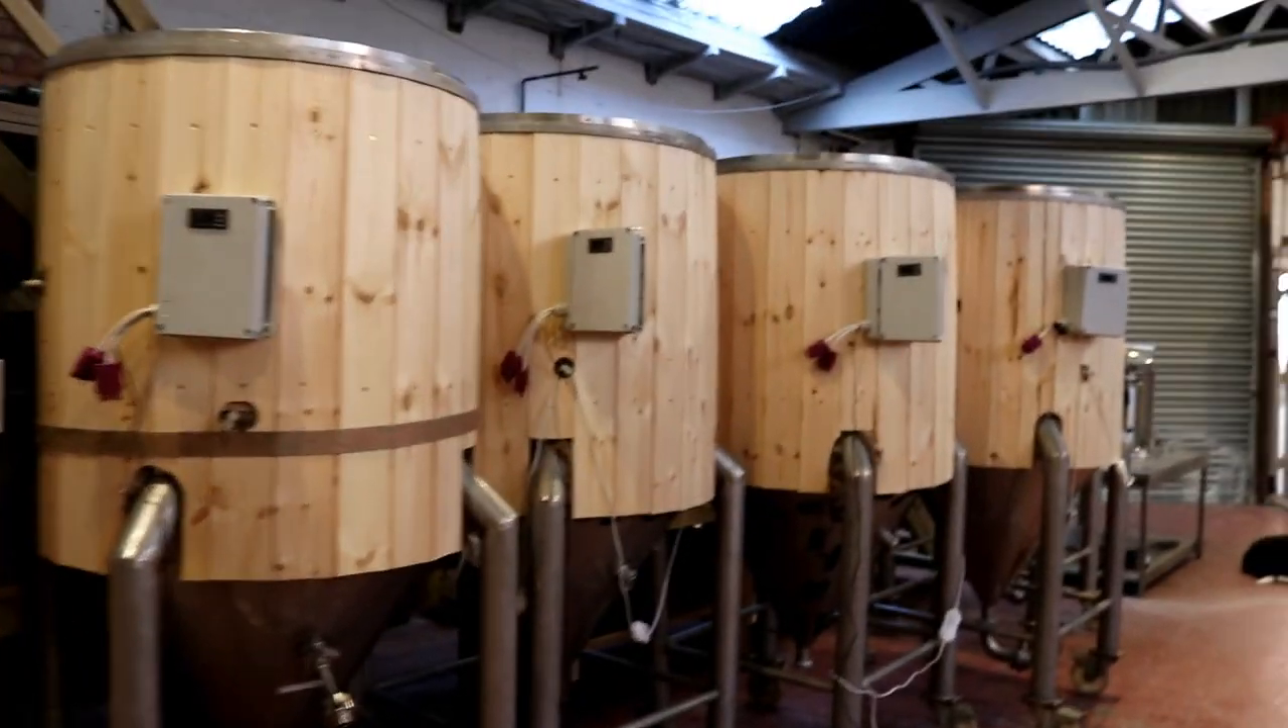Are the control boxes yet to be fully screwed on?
No.